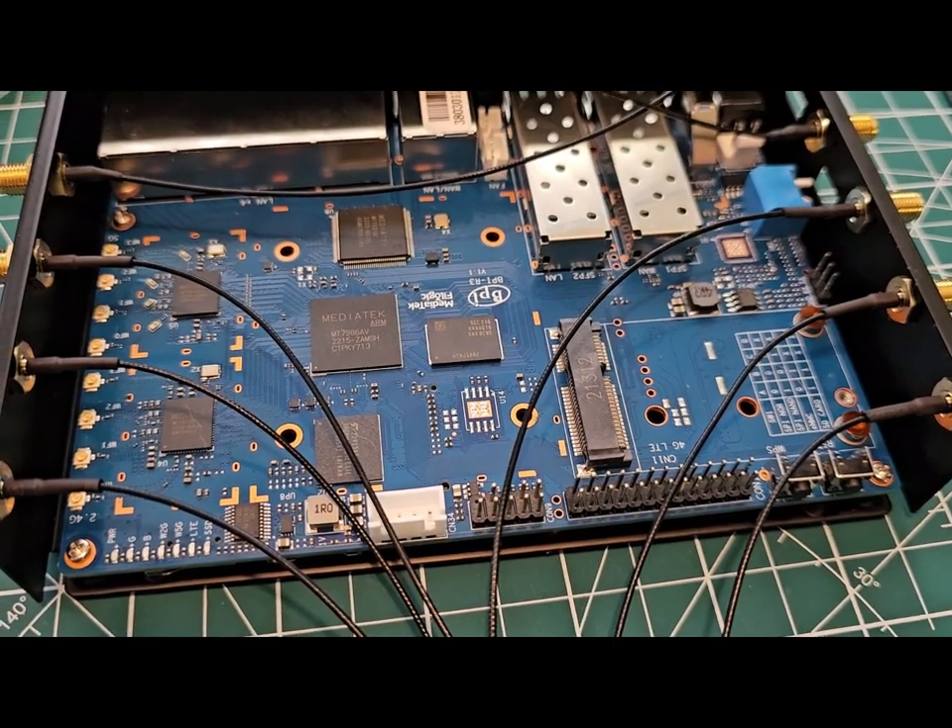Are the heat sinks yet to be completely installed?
Yes.